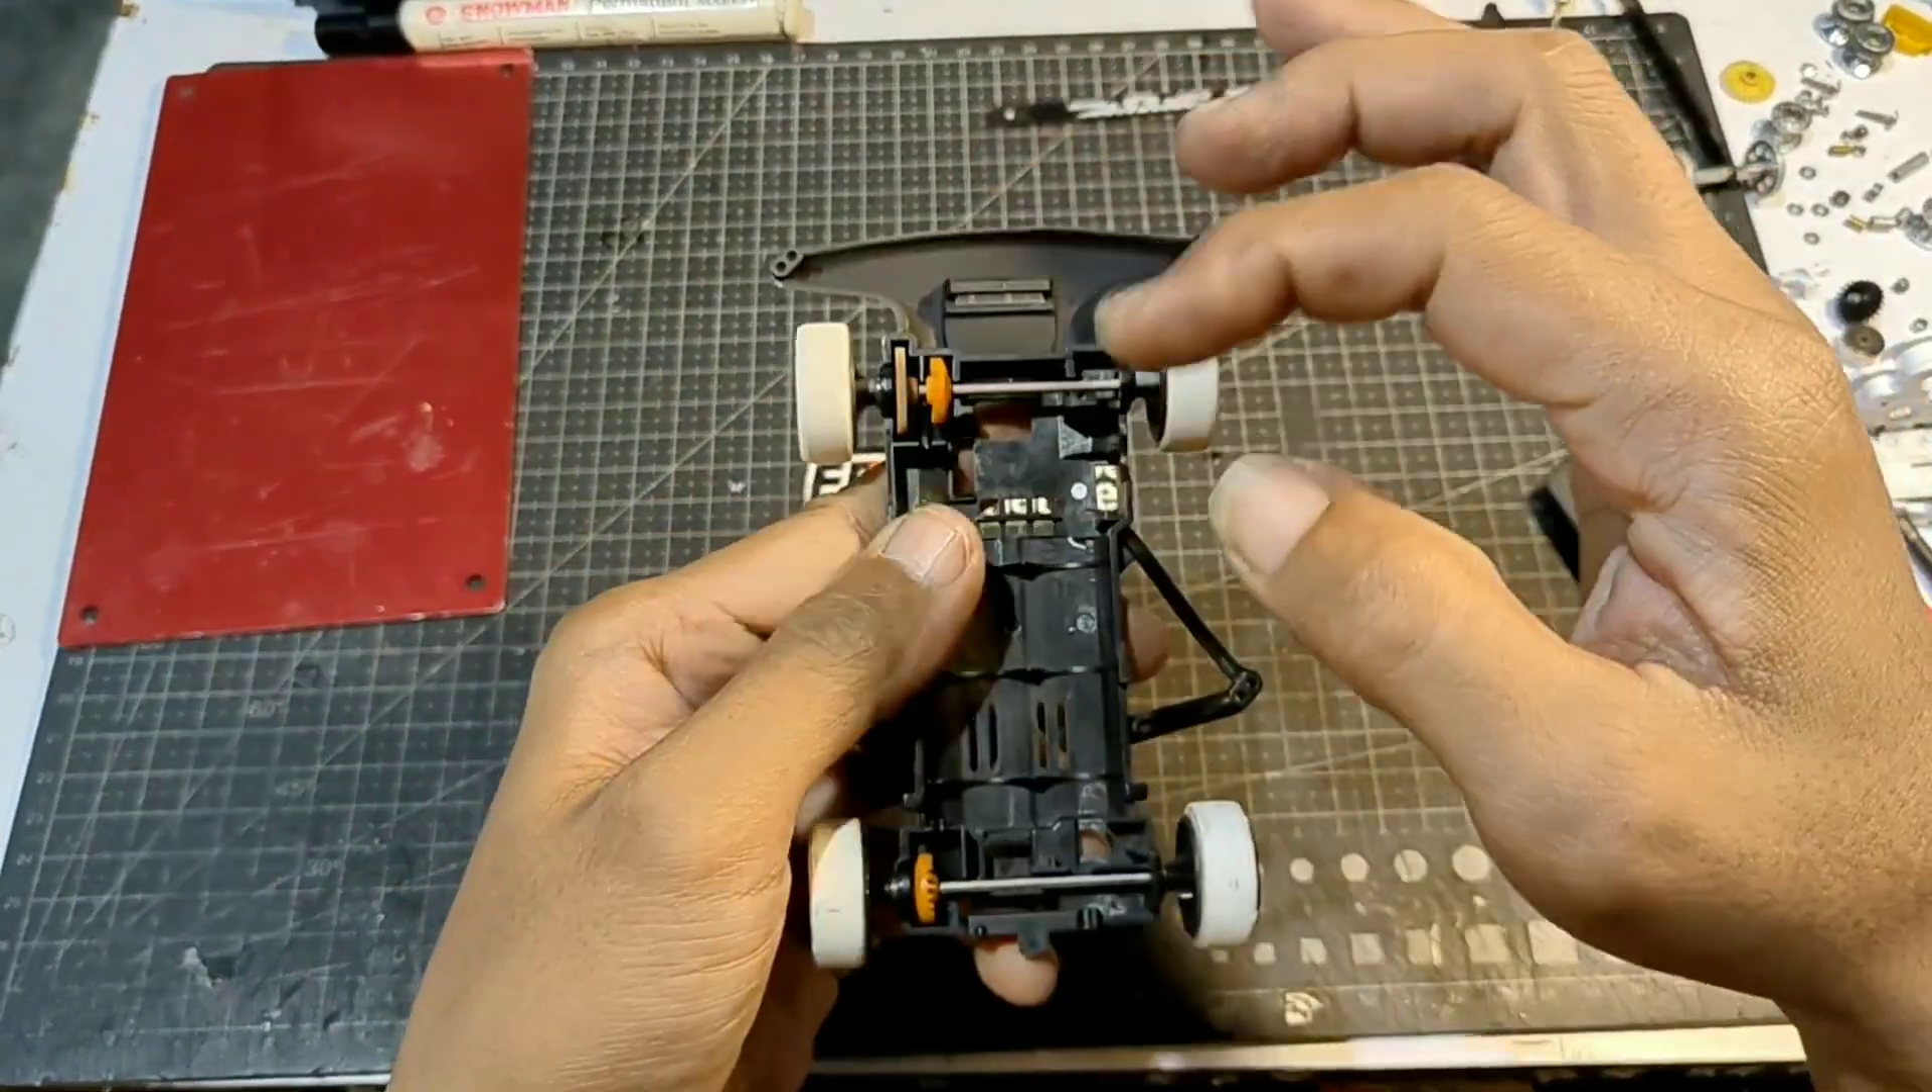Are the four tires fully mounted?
Yes.